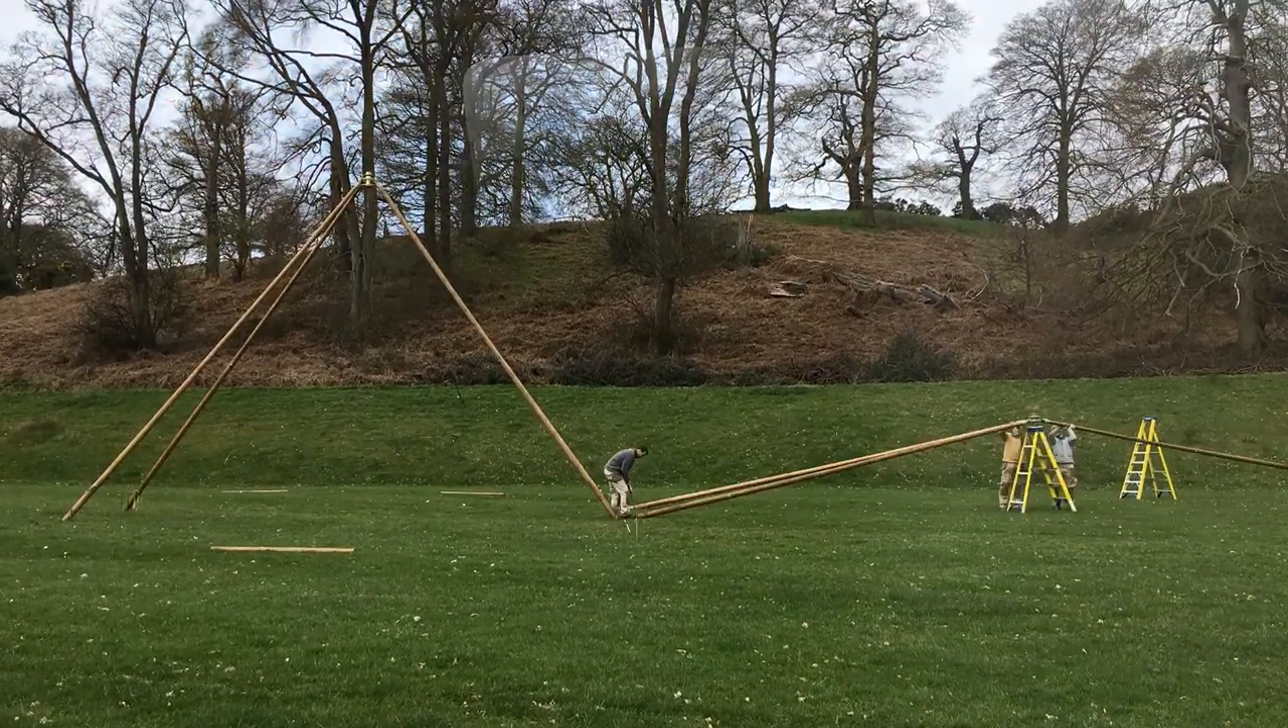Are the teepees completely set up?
No.